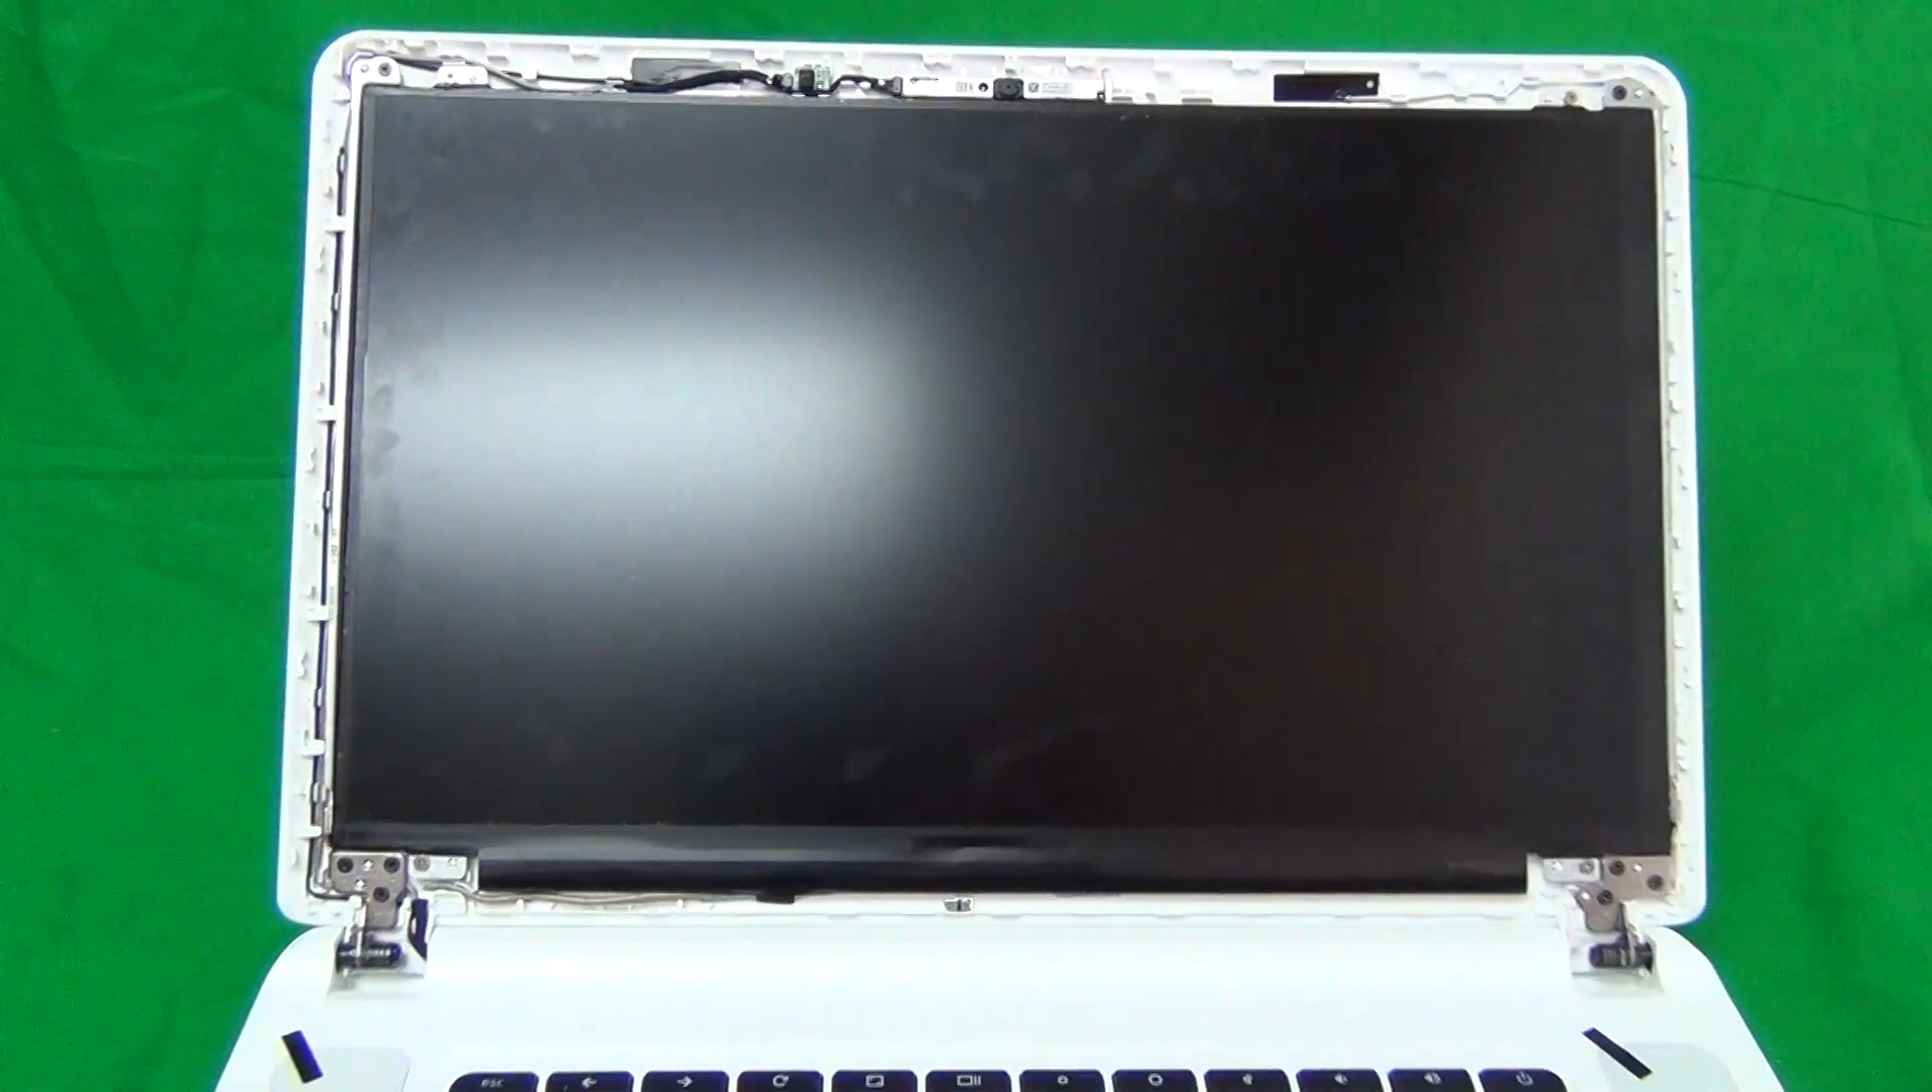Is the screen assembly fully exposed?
Yes.